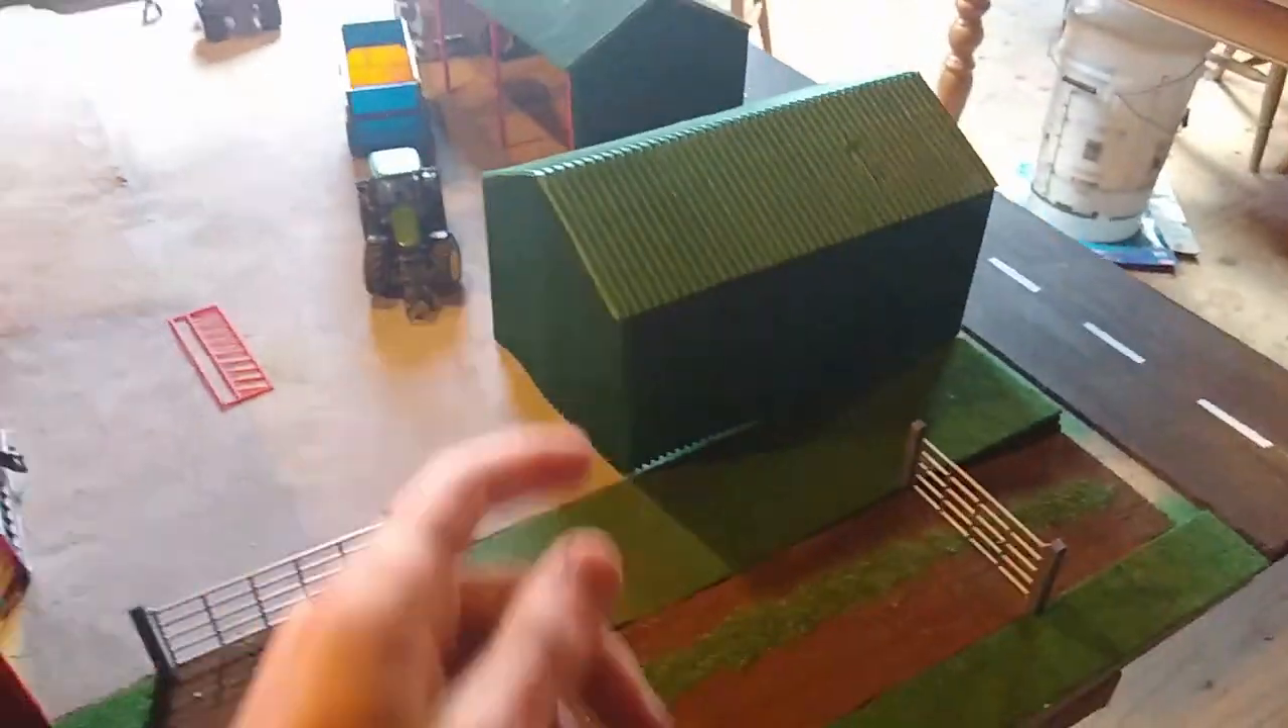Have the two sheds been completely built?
Yes.